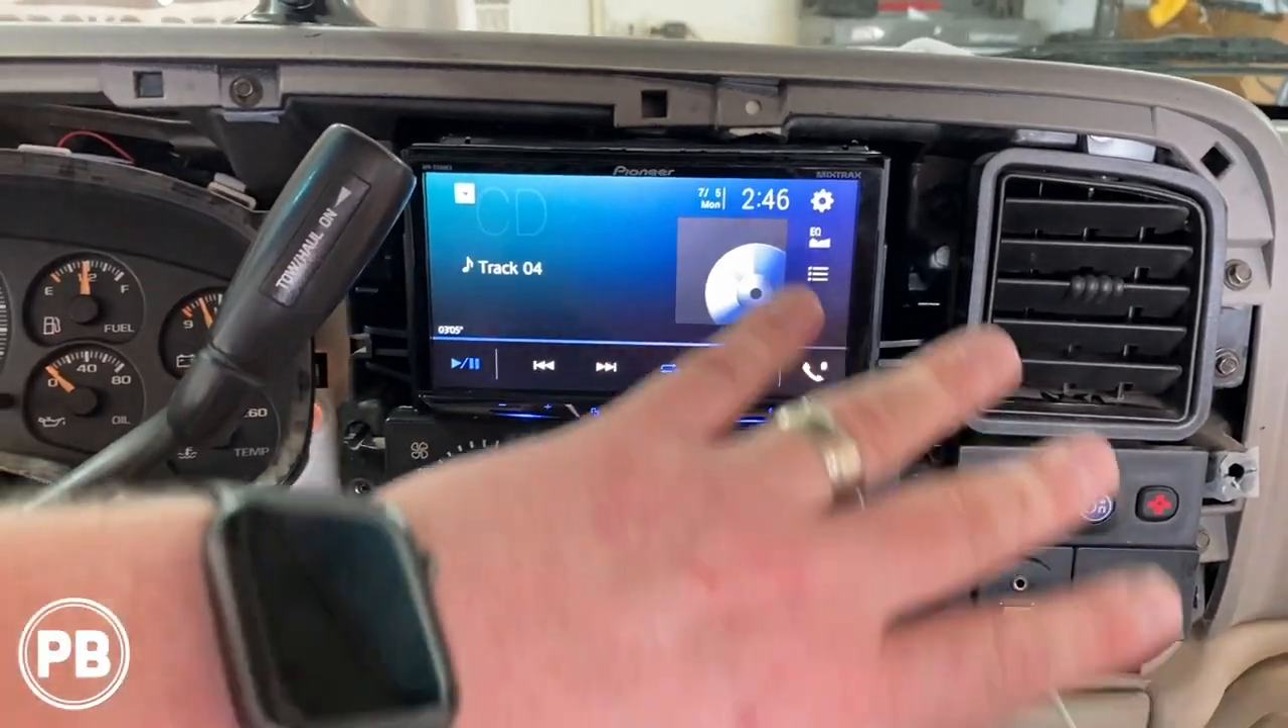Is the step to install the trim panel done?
No.